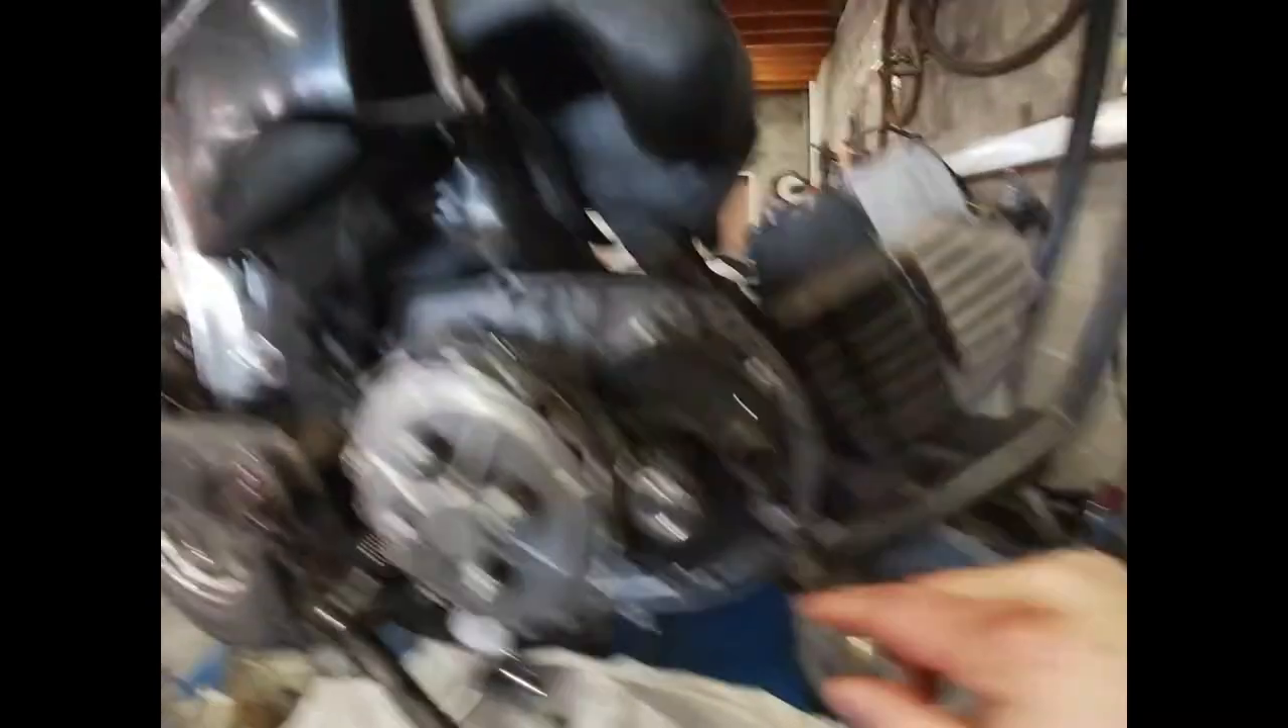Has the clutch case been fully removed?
Yes.